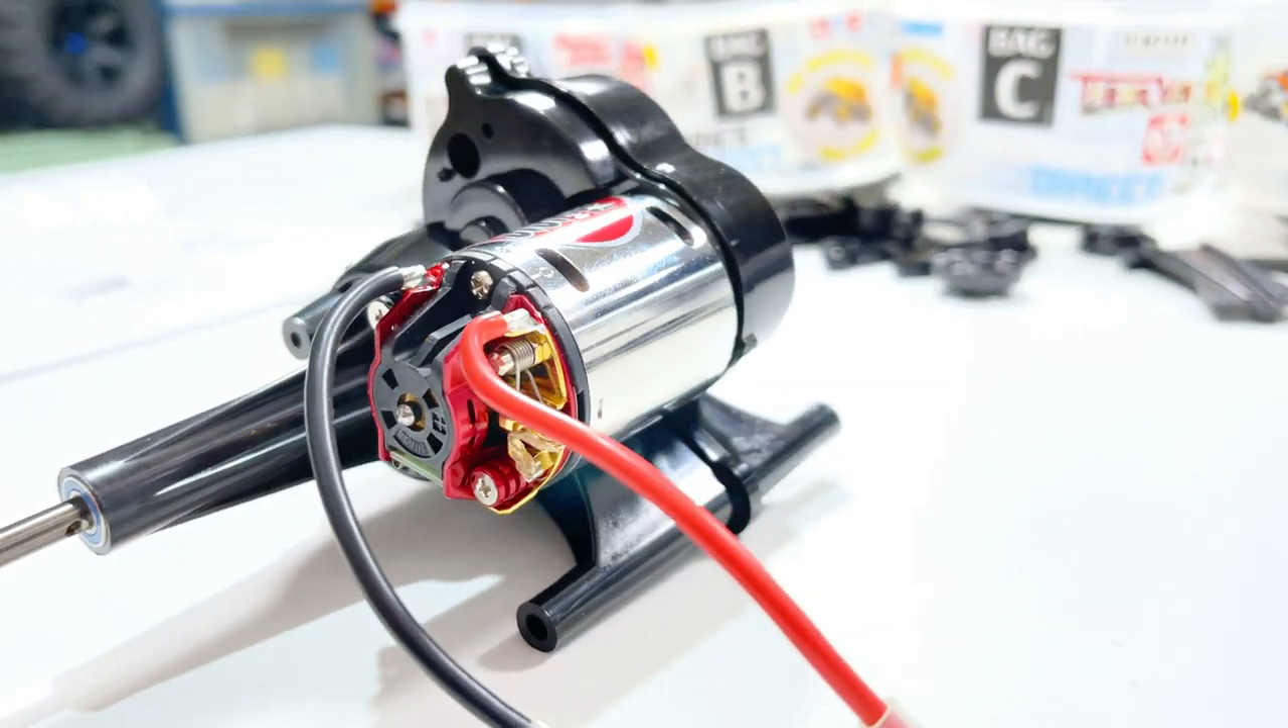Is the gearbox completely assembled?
Yes.